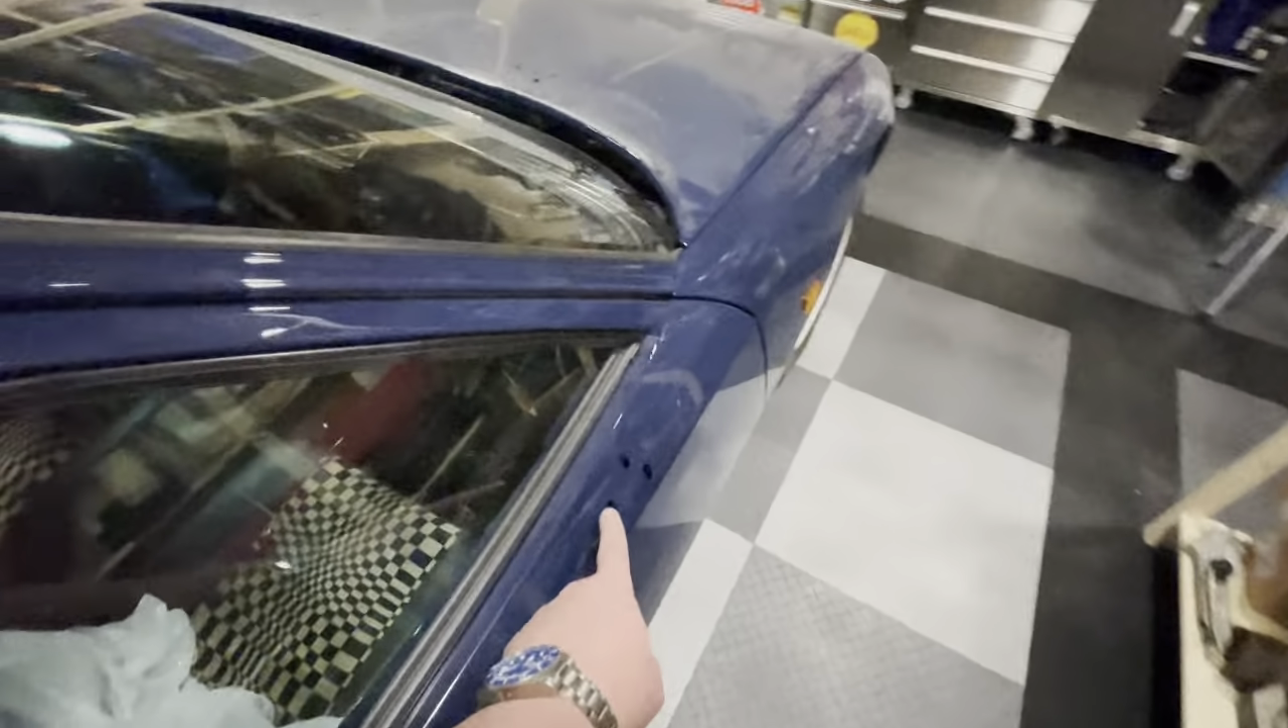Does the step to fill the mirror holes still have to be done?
Yes.